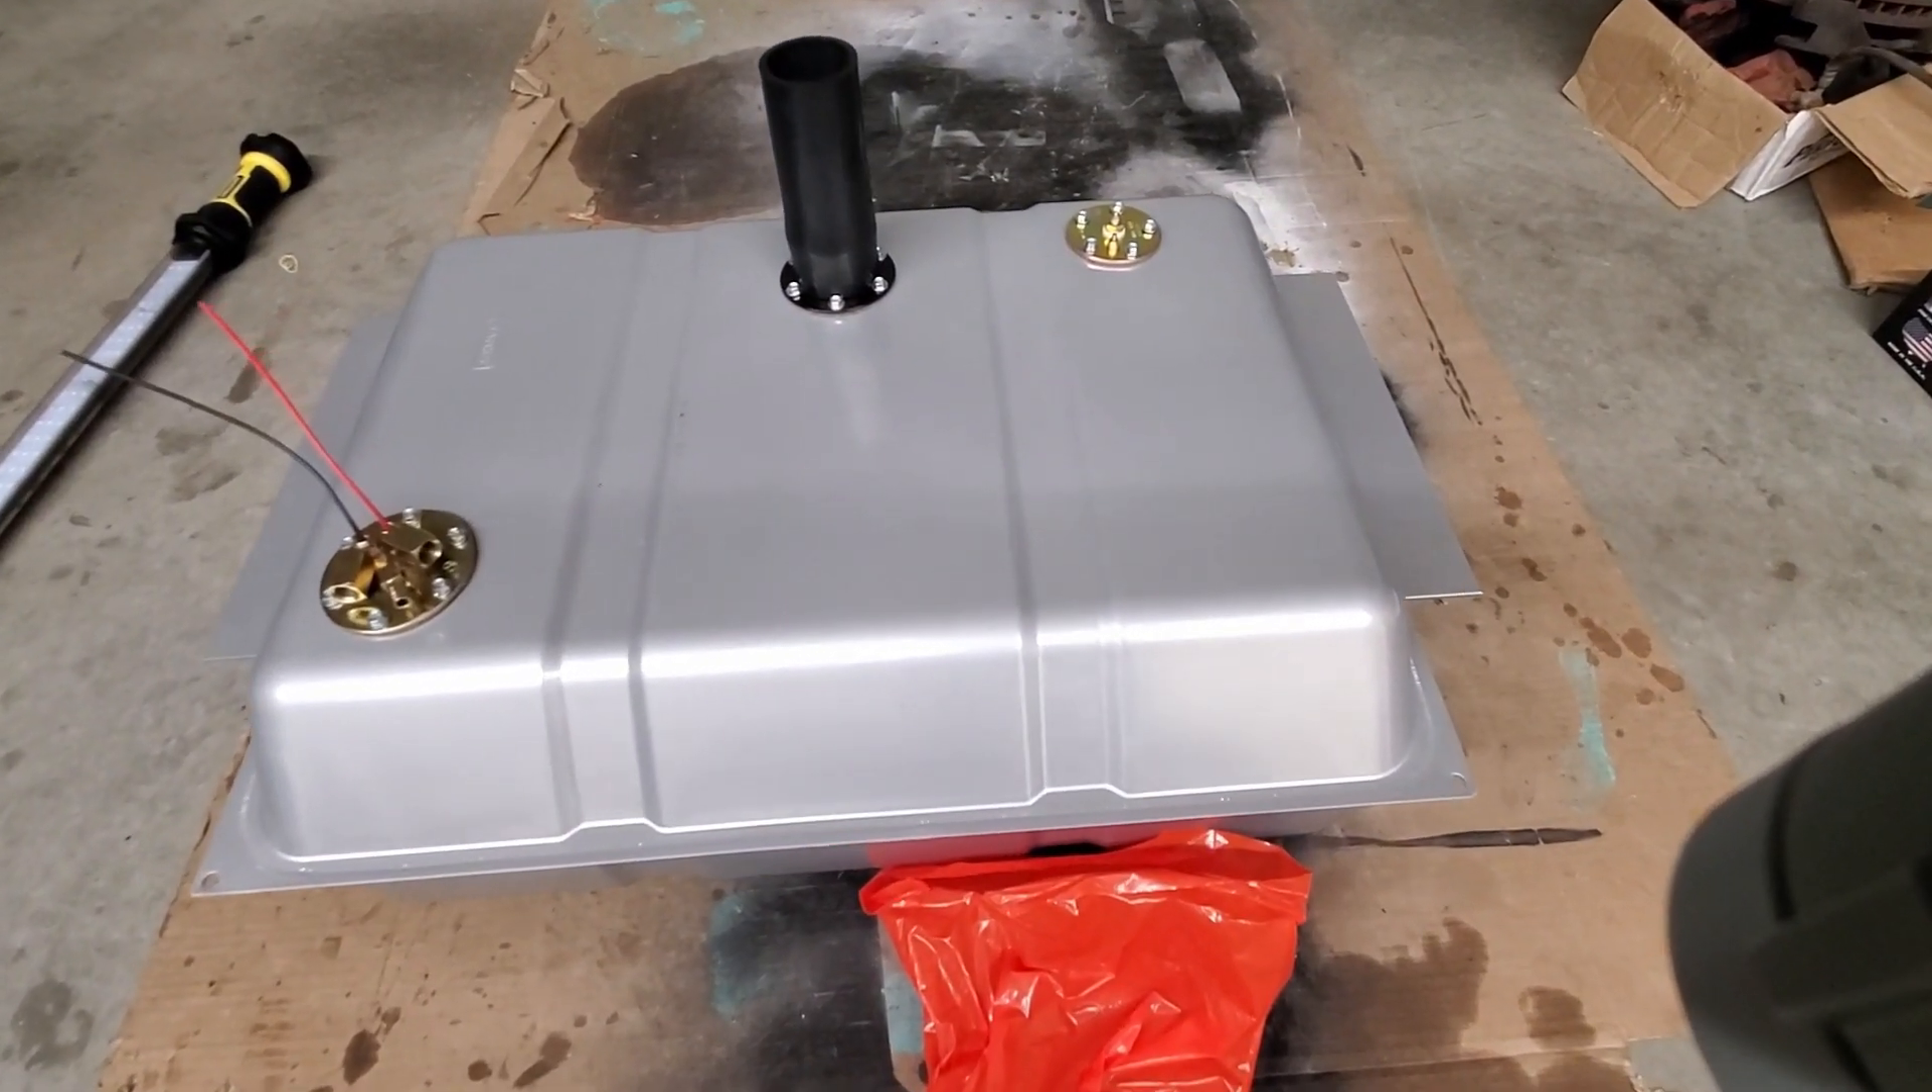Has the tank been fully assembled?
Yes.